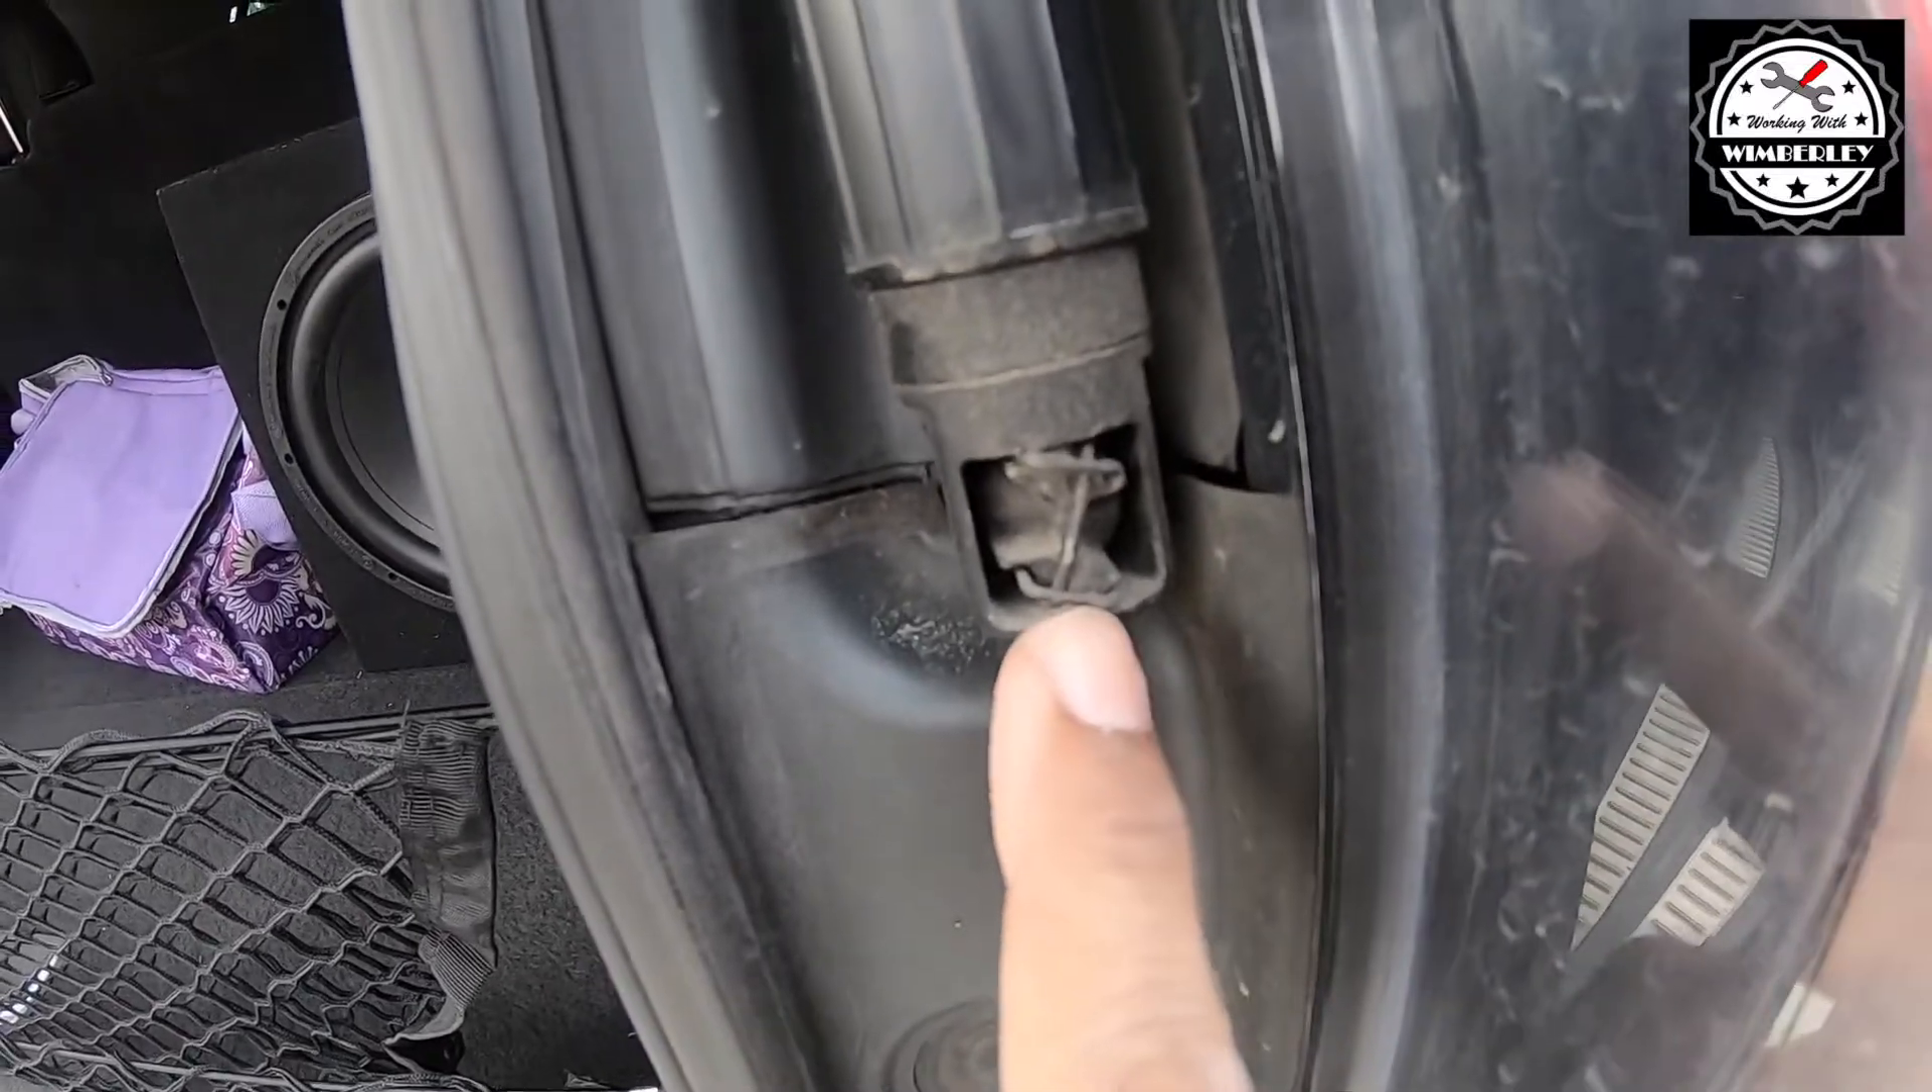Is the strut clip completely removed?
No.